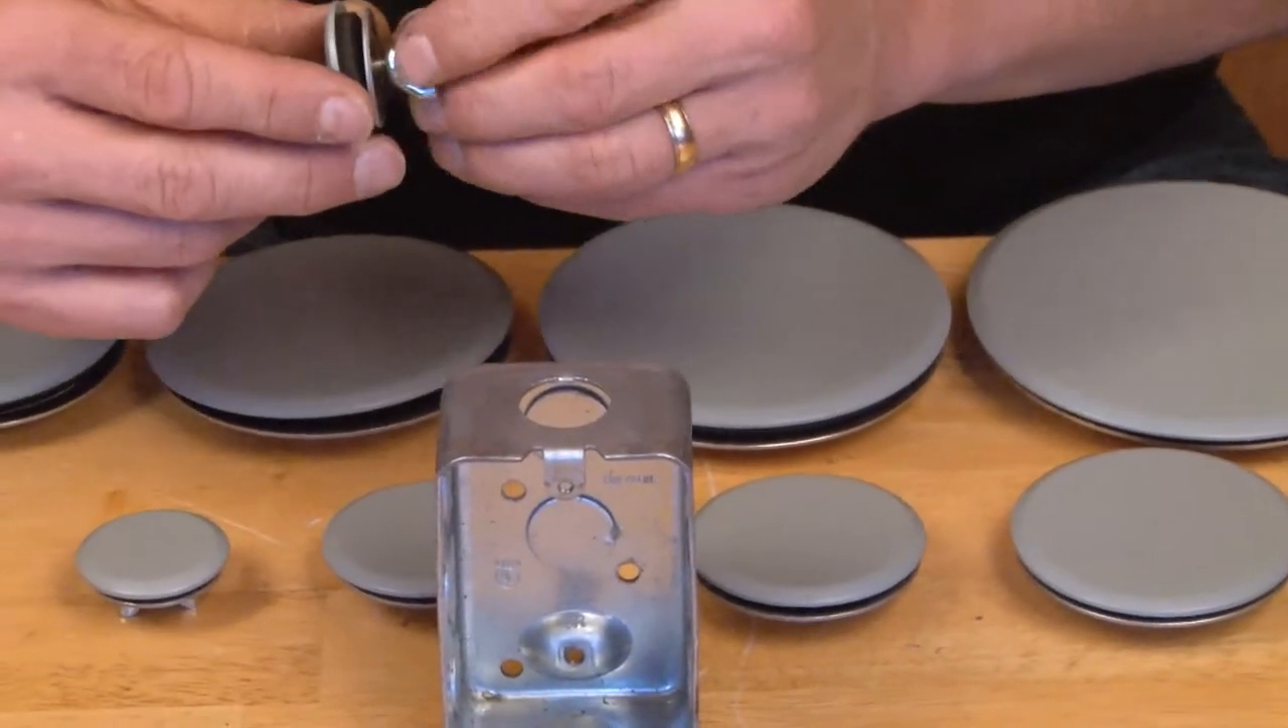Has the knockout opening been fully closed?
No.